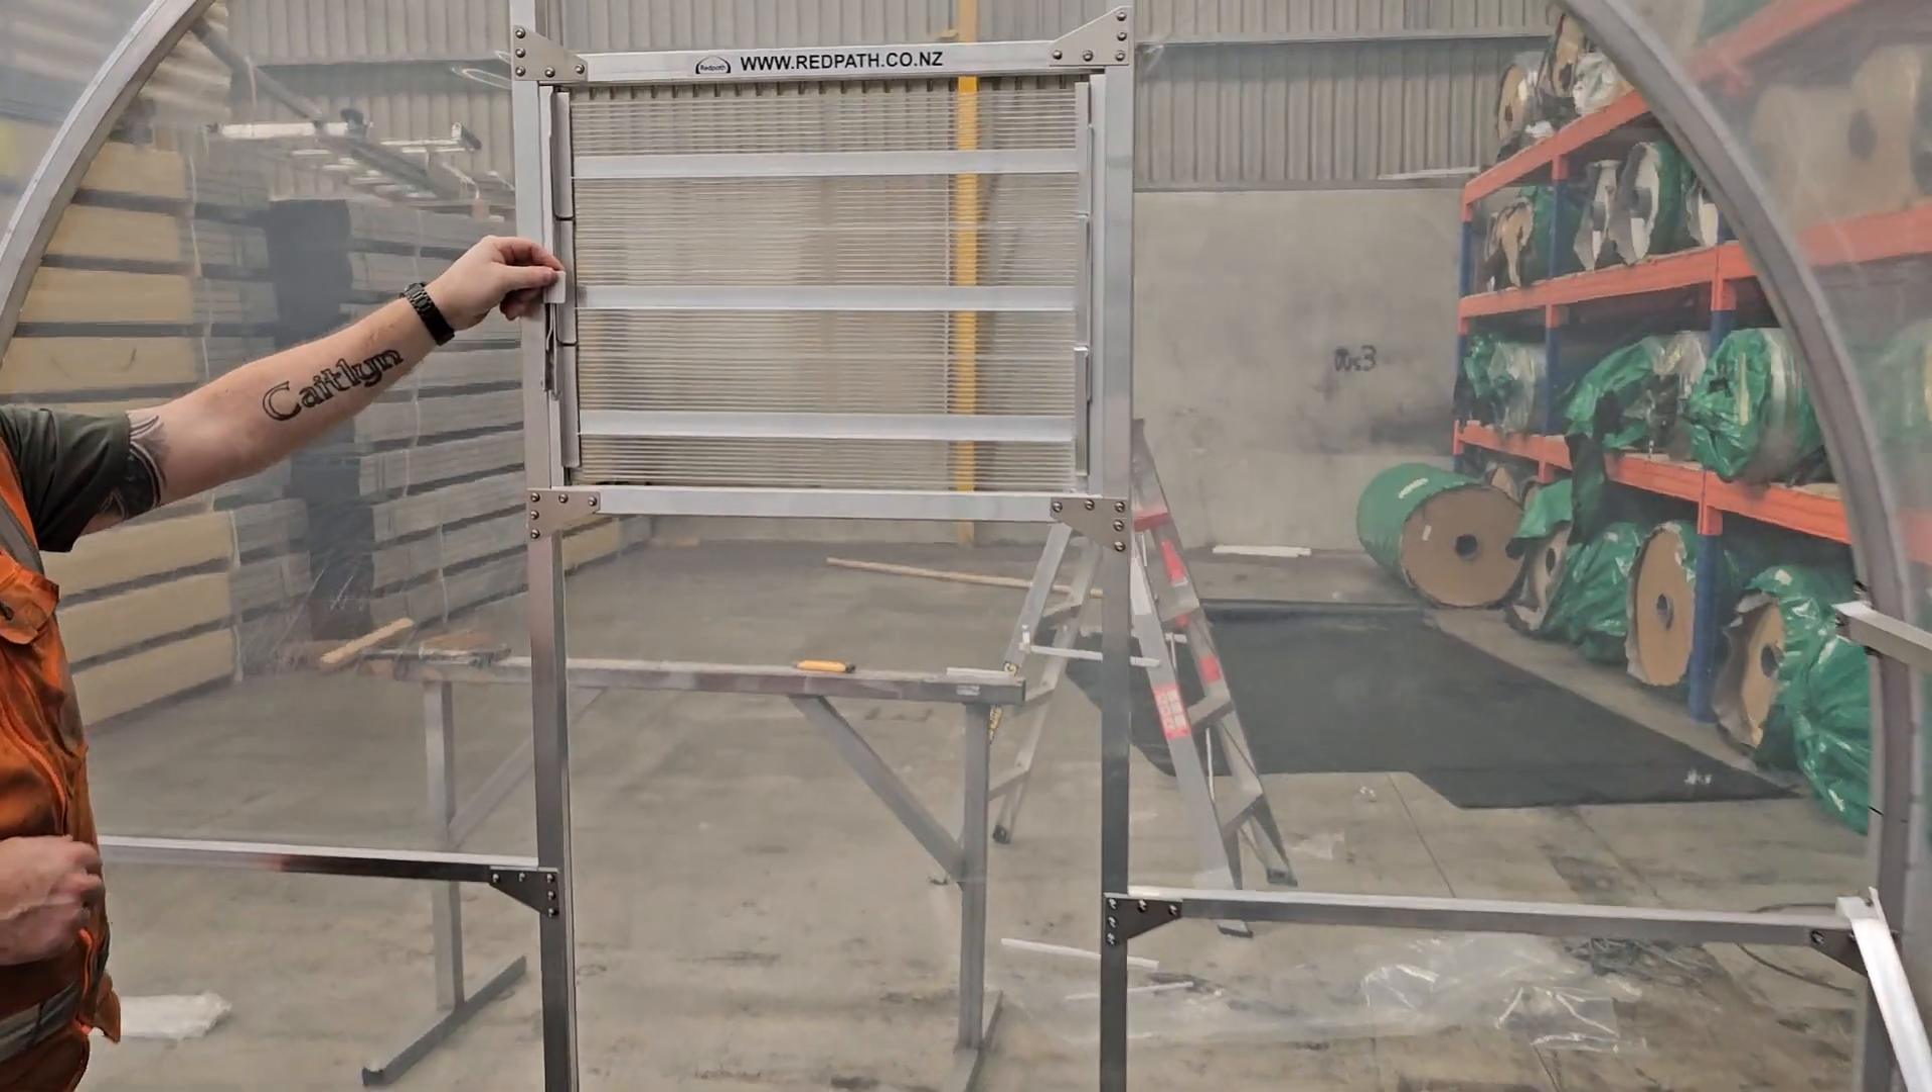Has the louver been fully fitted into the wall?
Yes.